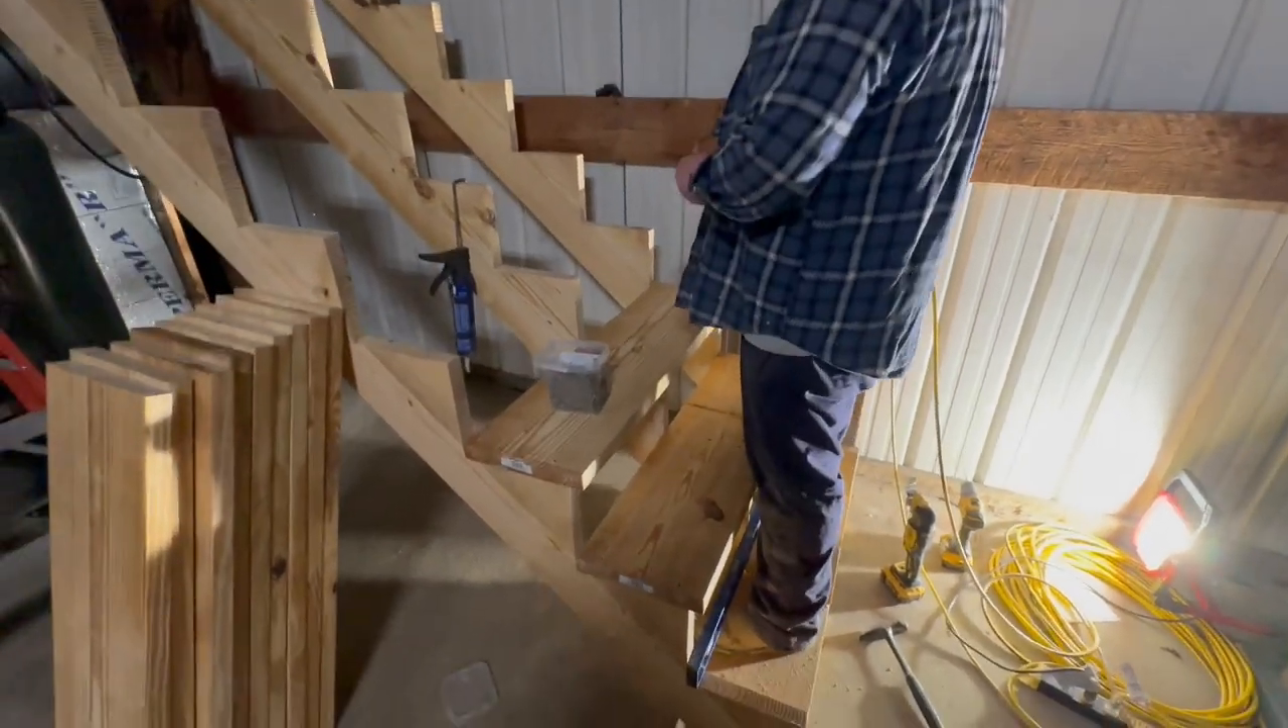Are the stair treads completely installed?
No.